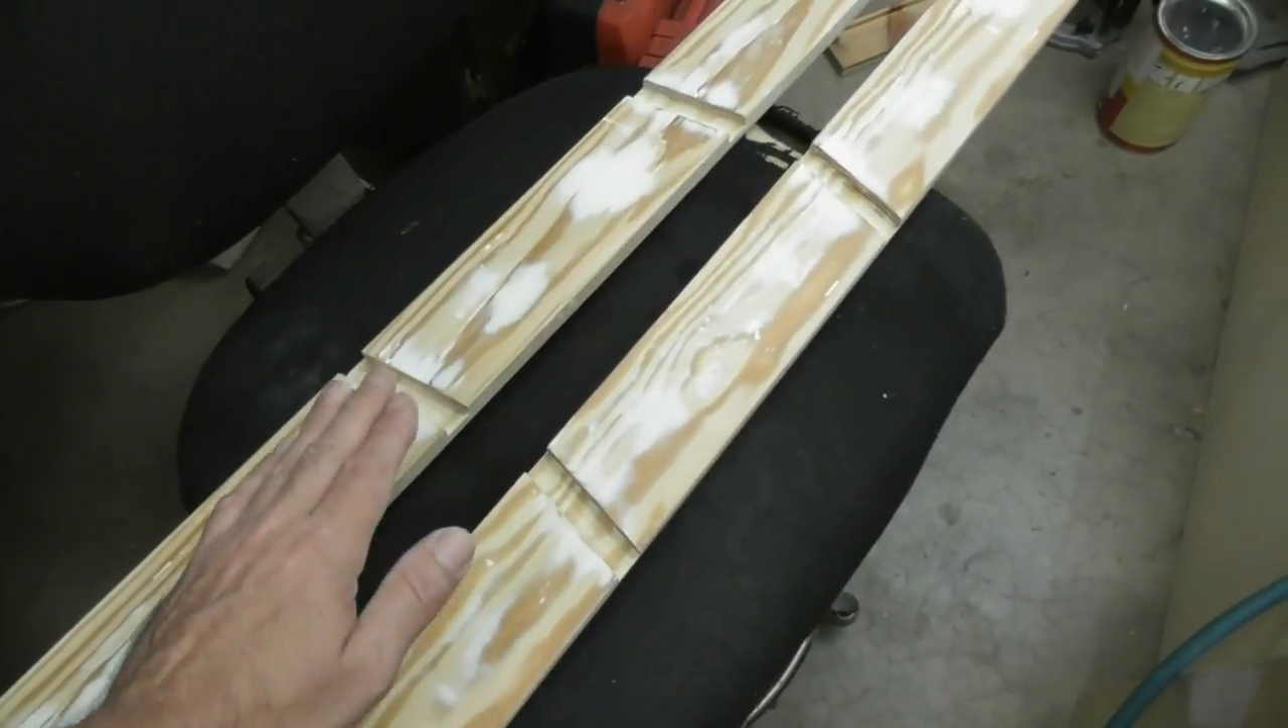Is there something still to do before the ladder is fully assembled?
Yes.